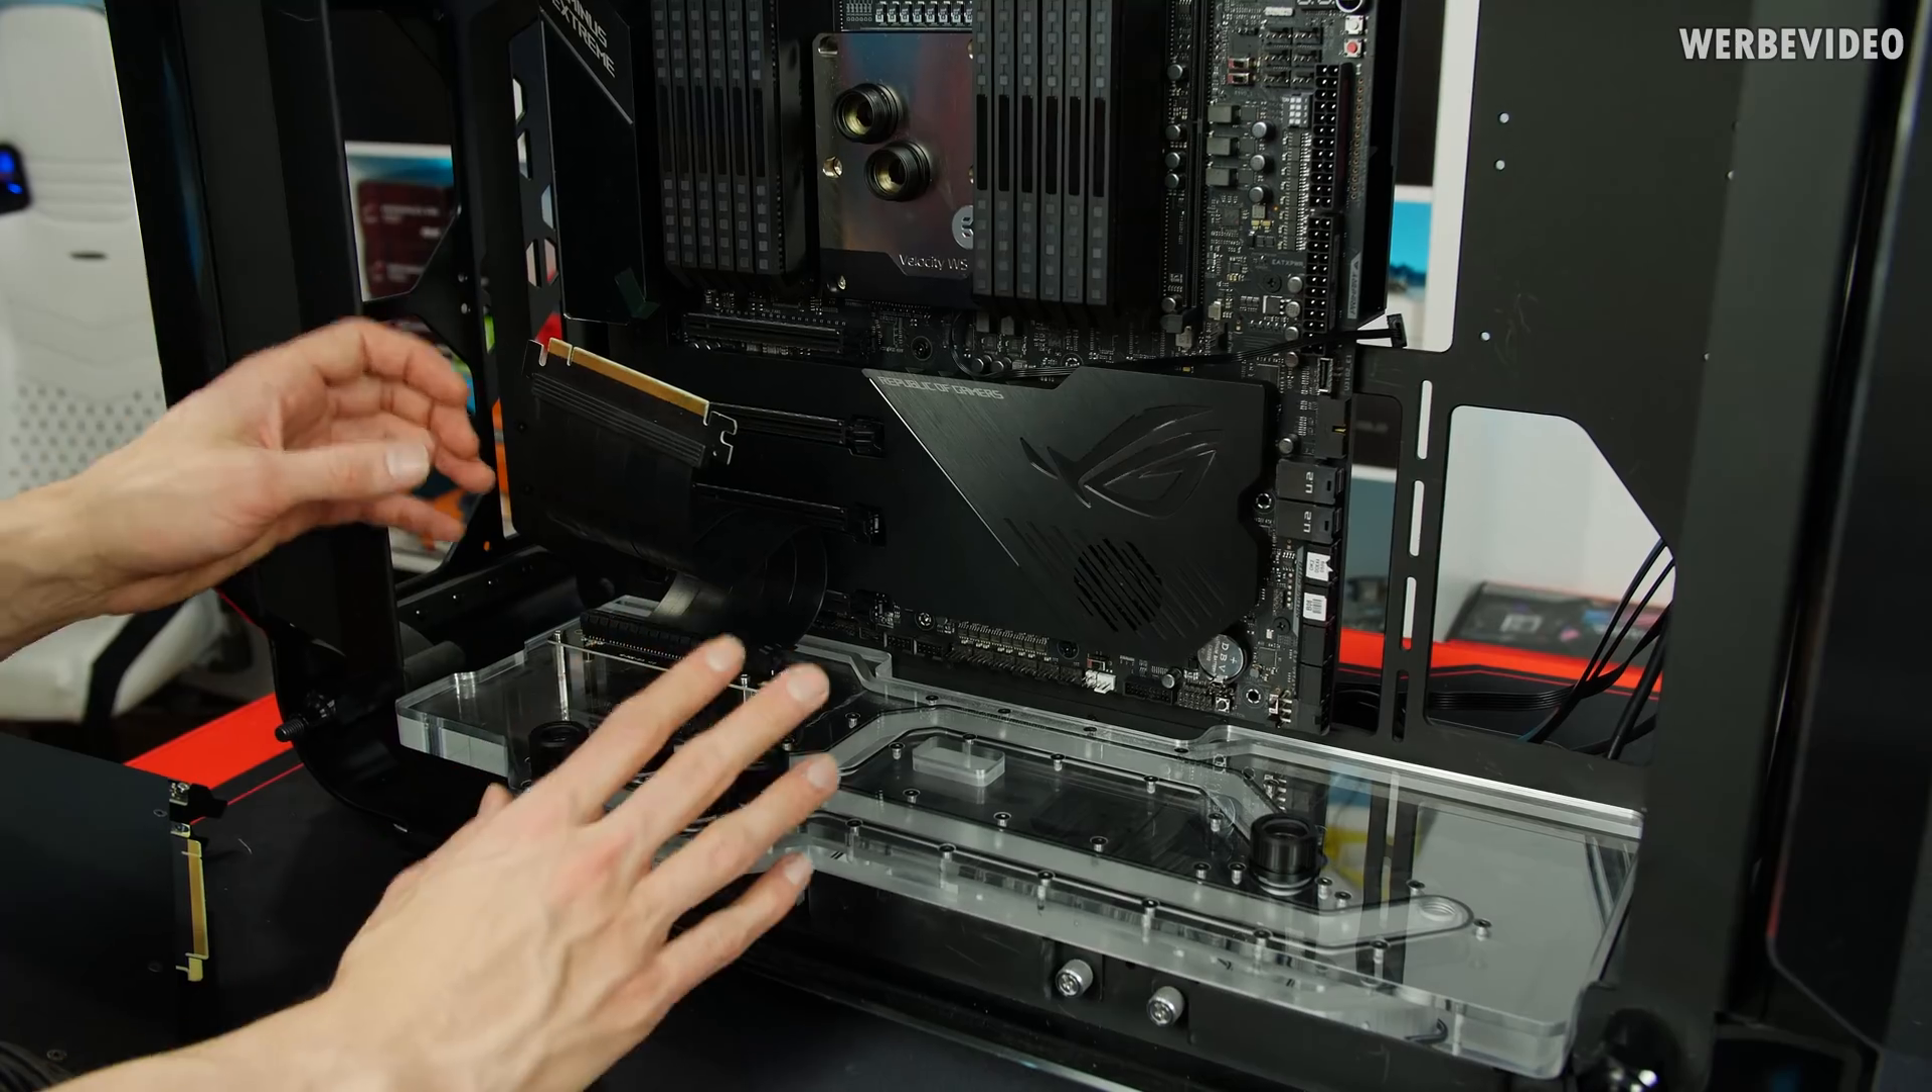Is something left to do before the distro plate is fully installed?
No.